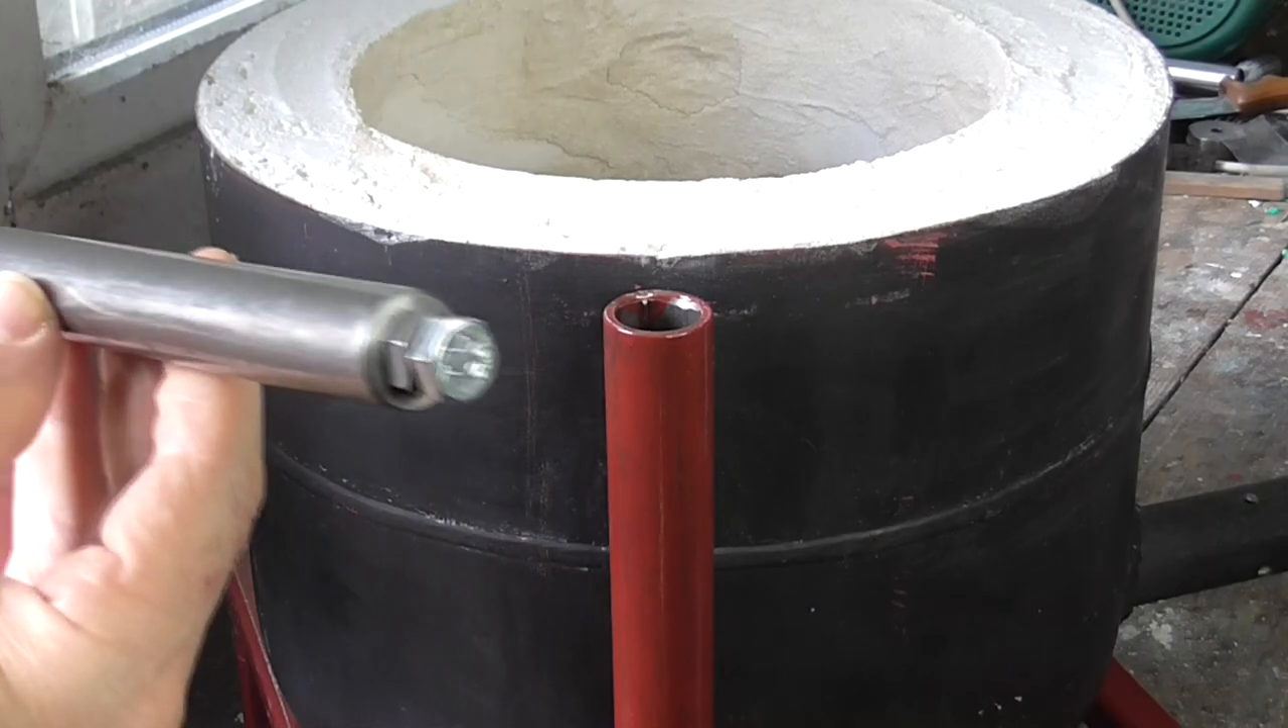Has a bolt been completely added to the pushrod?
Yes.